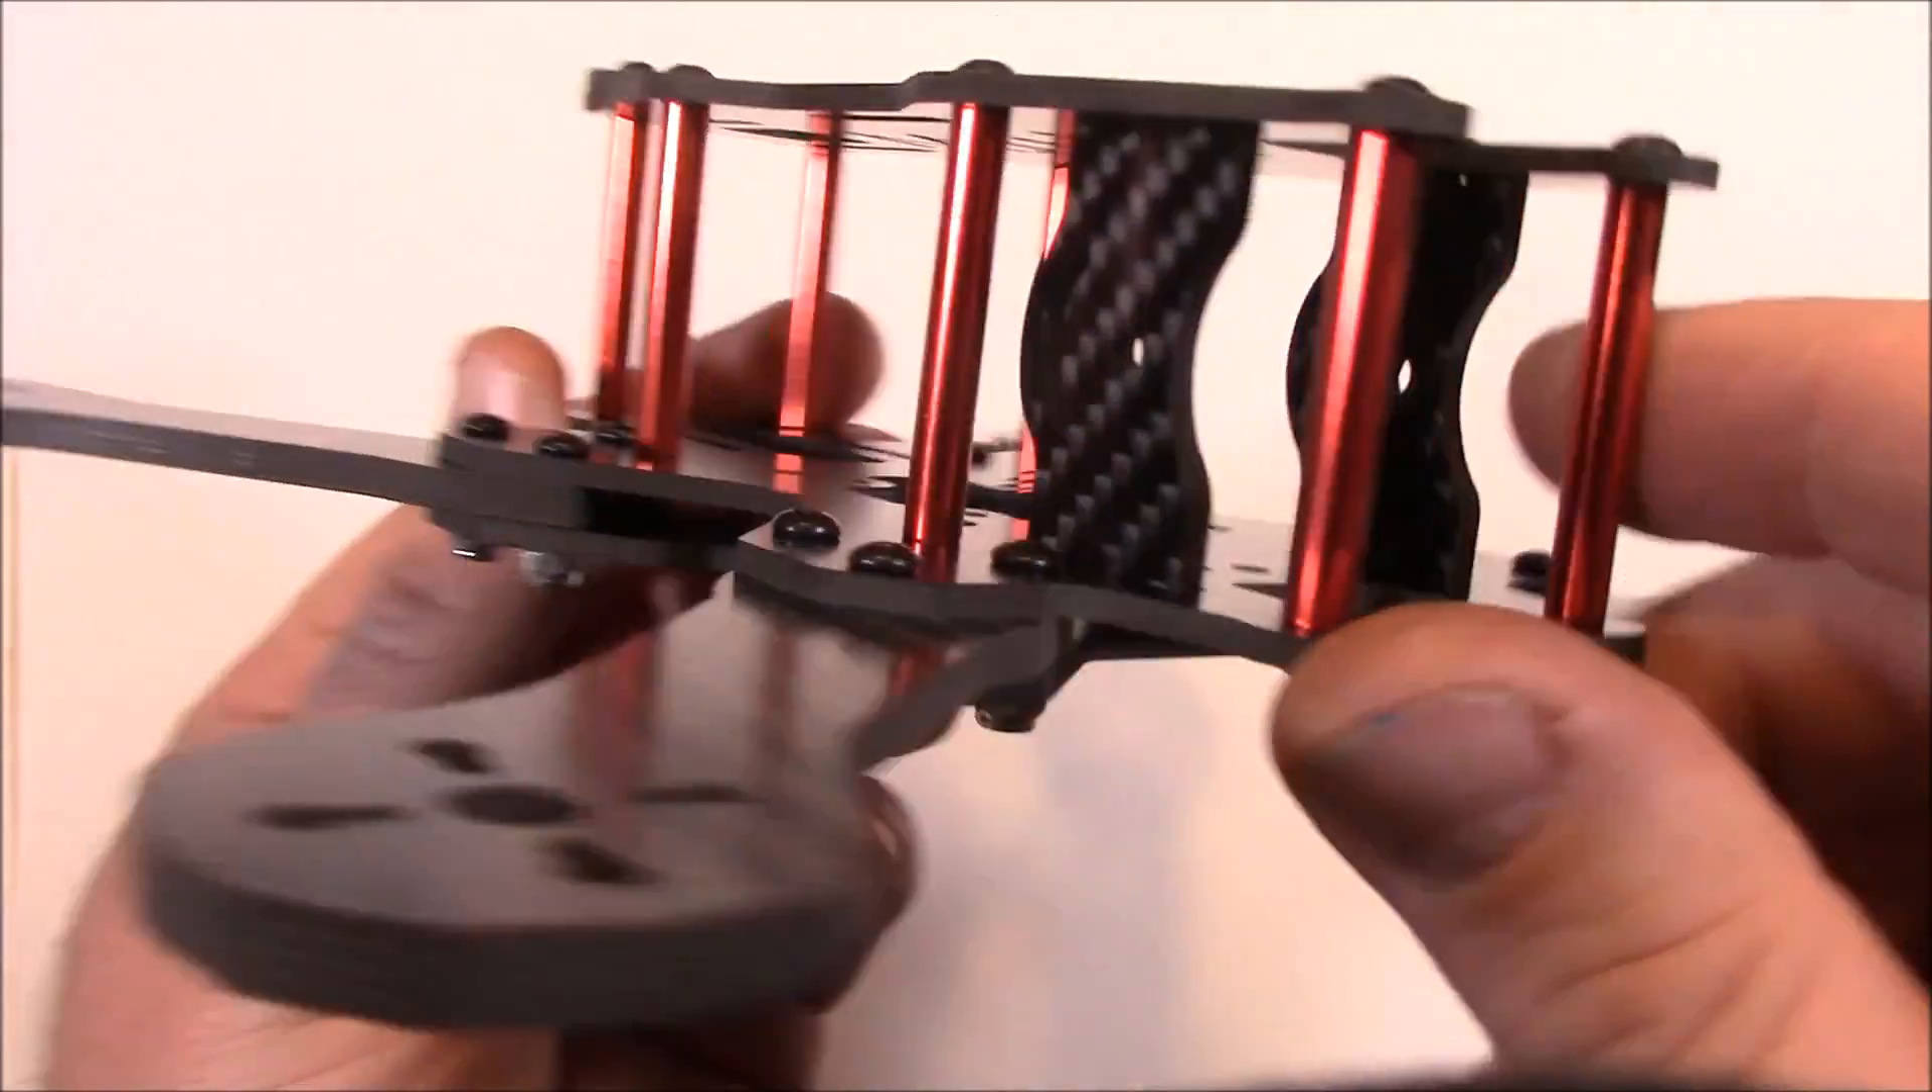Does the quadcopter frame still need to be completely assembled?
No.